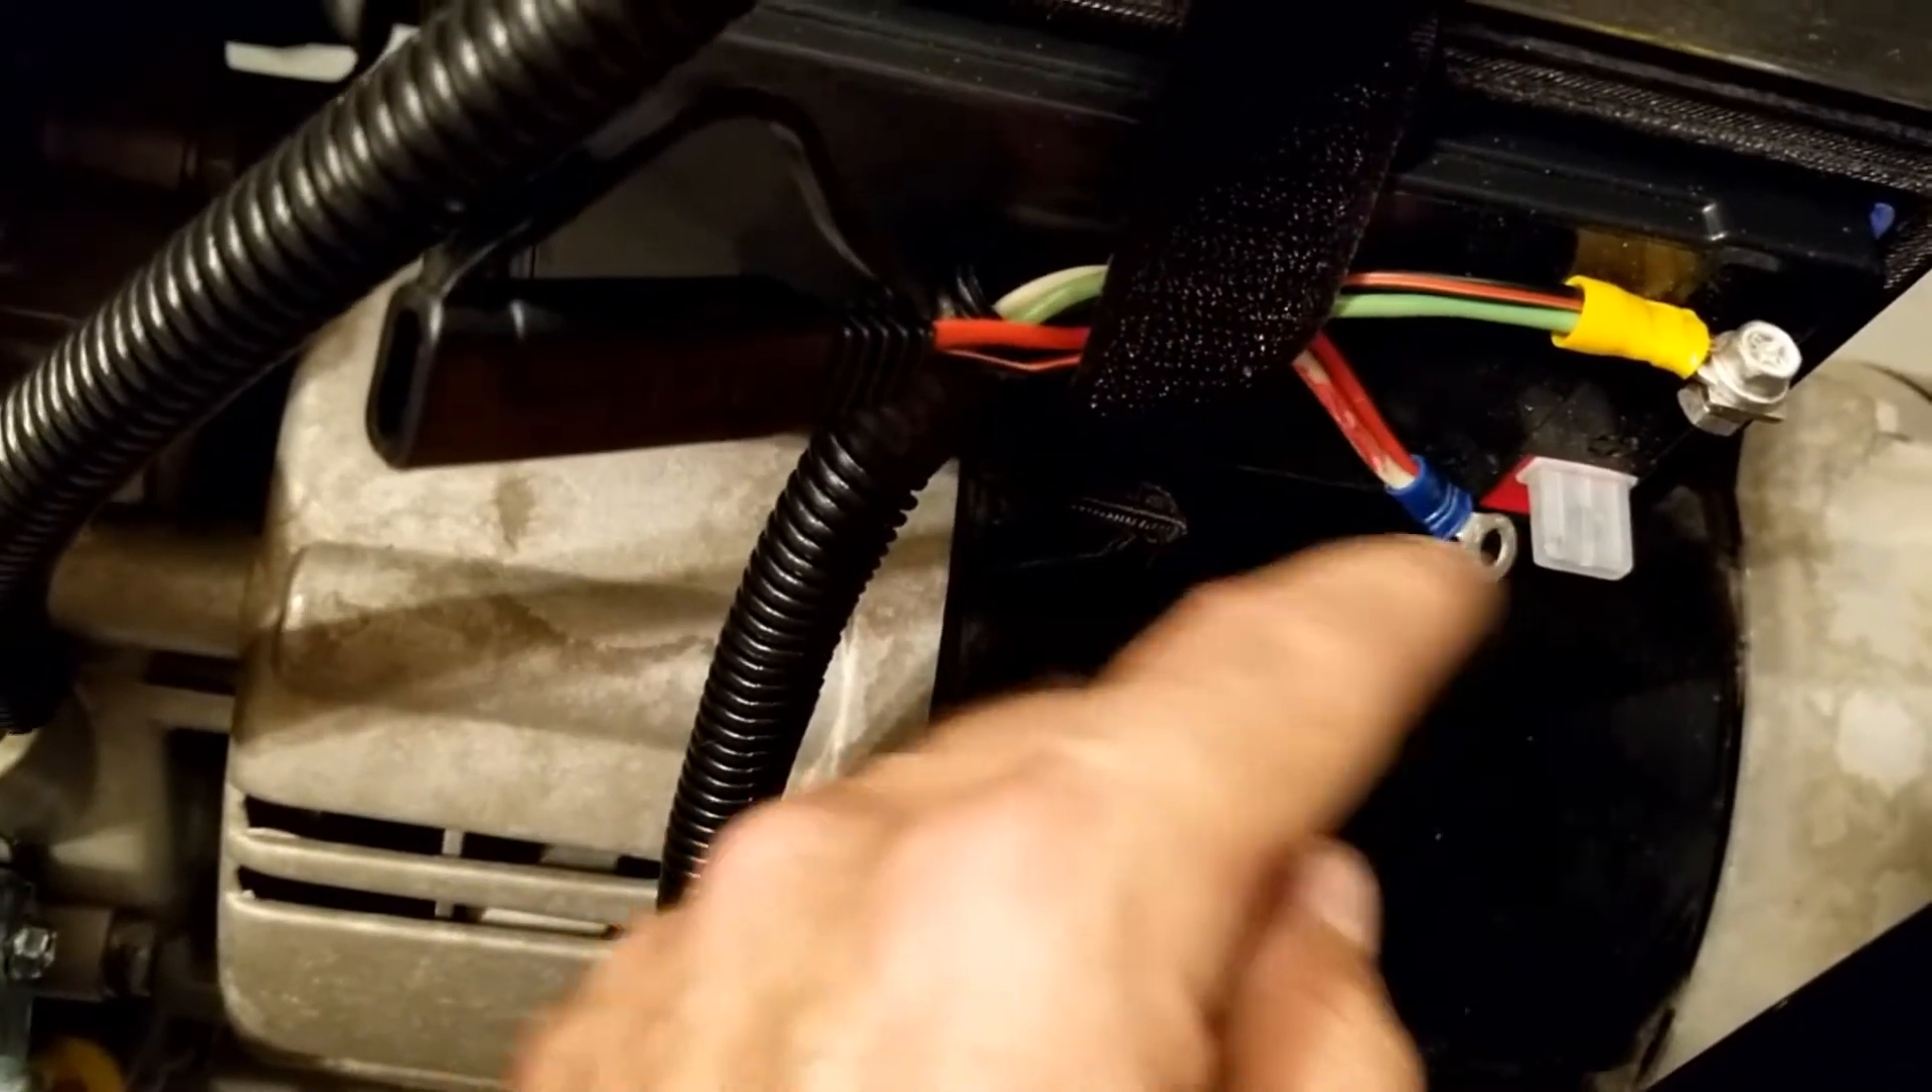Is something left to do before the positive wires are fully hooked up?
Yes.